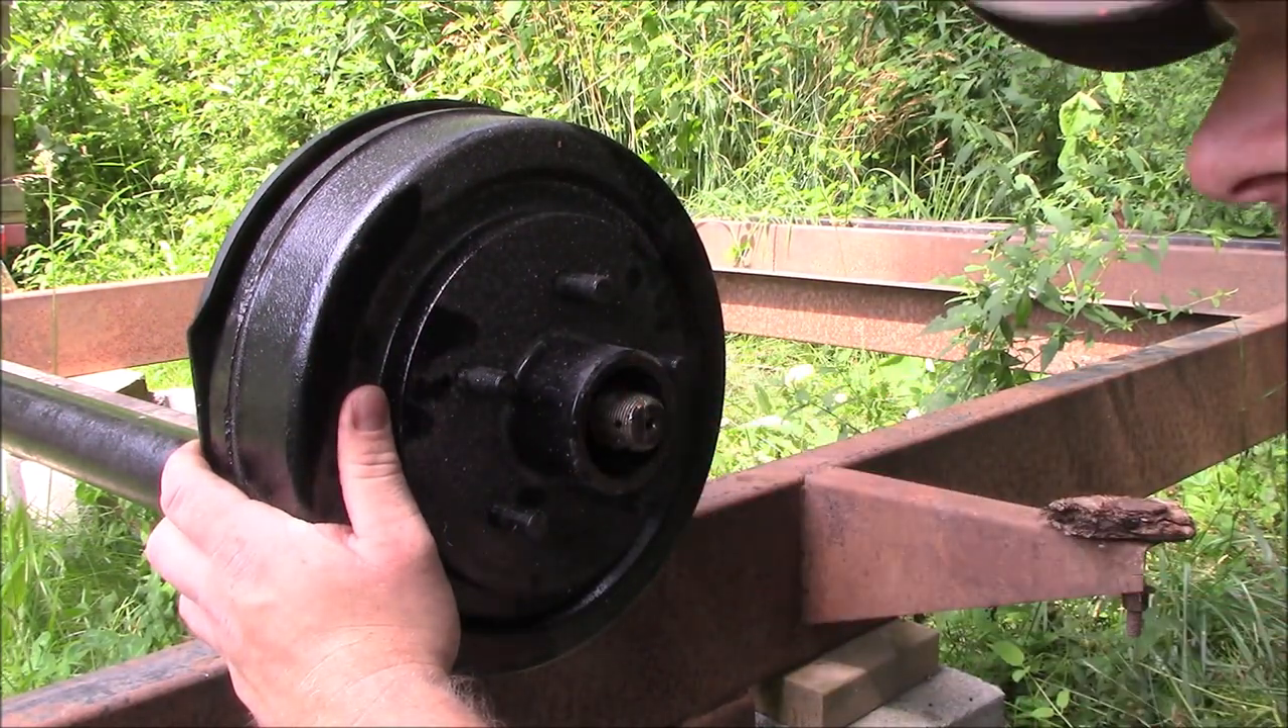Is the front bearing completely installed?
No.